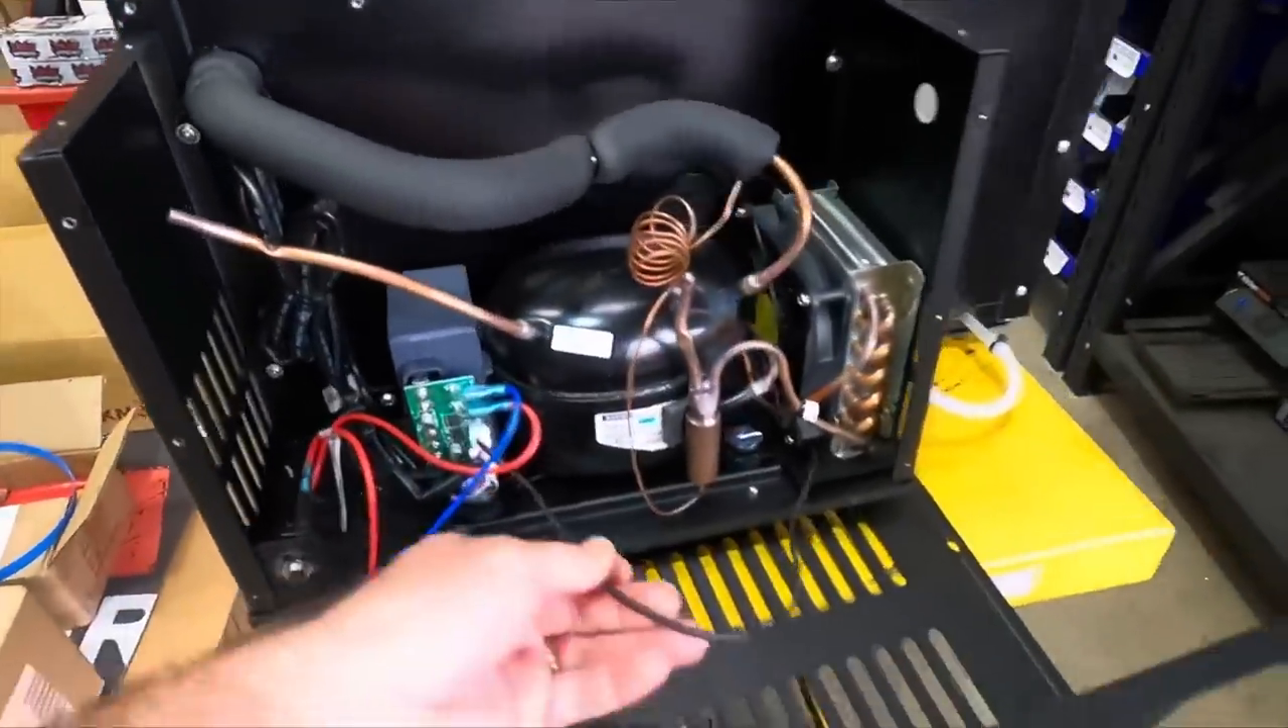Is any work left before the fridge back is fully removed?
No.